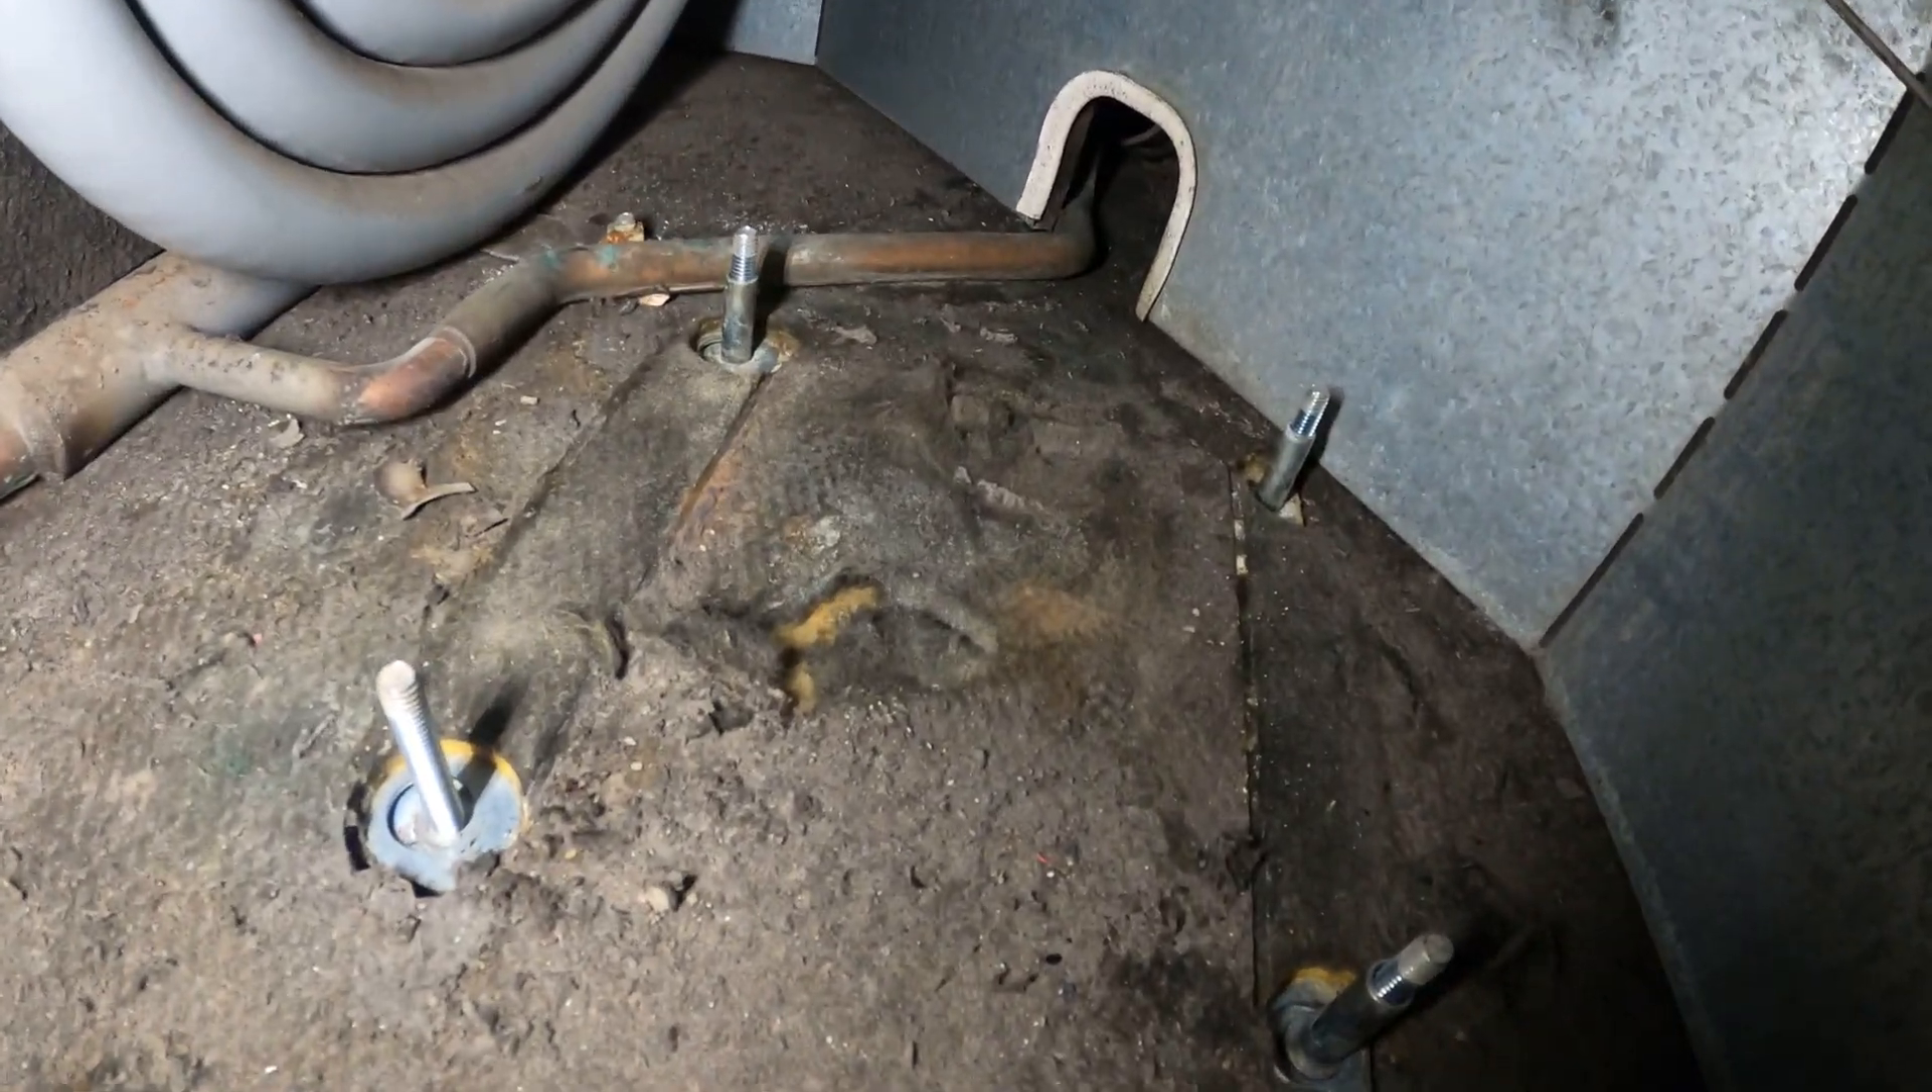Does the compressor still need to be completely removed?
No.